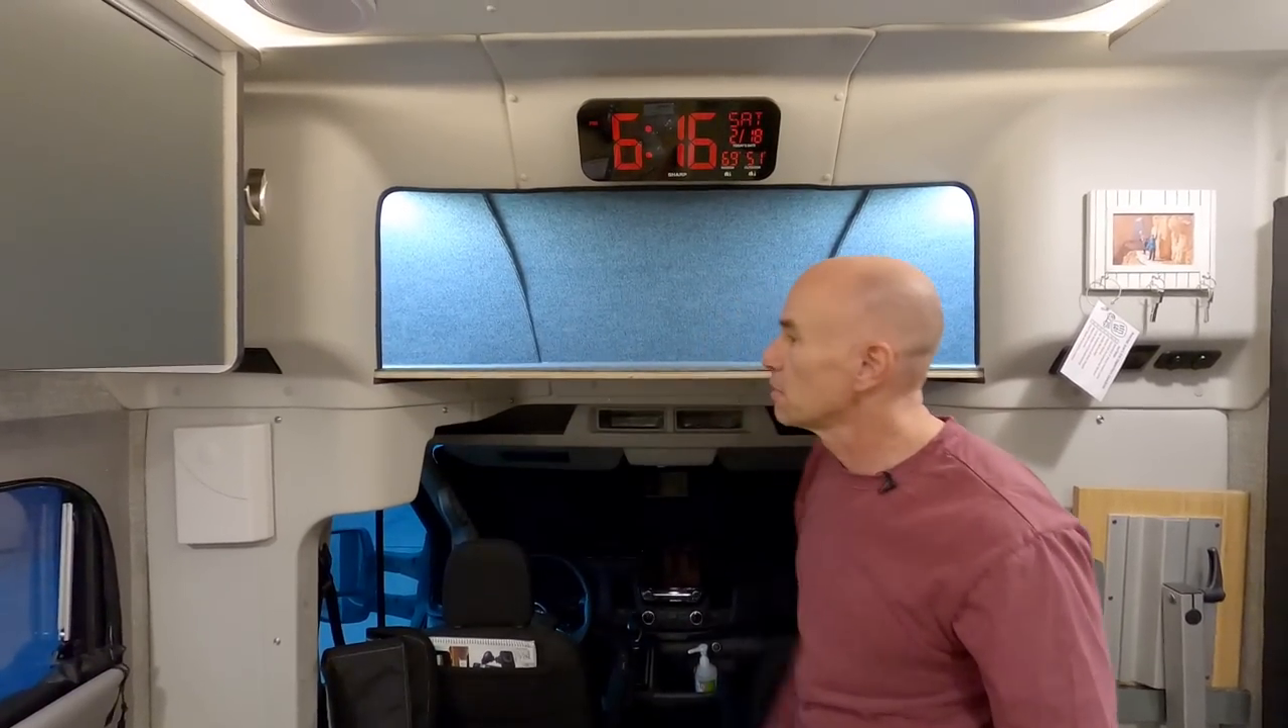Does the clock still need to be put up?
No.